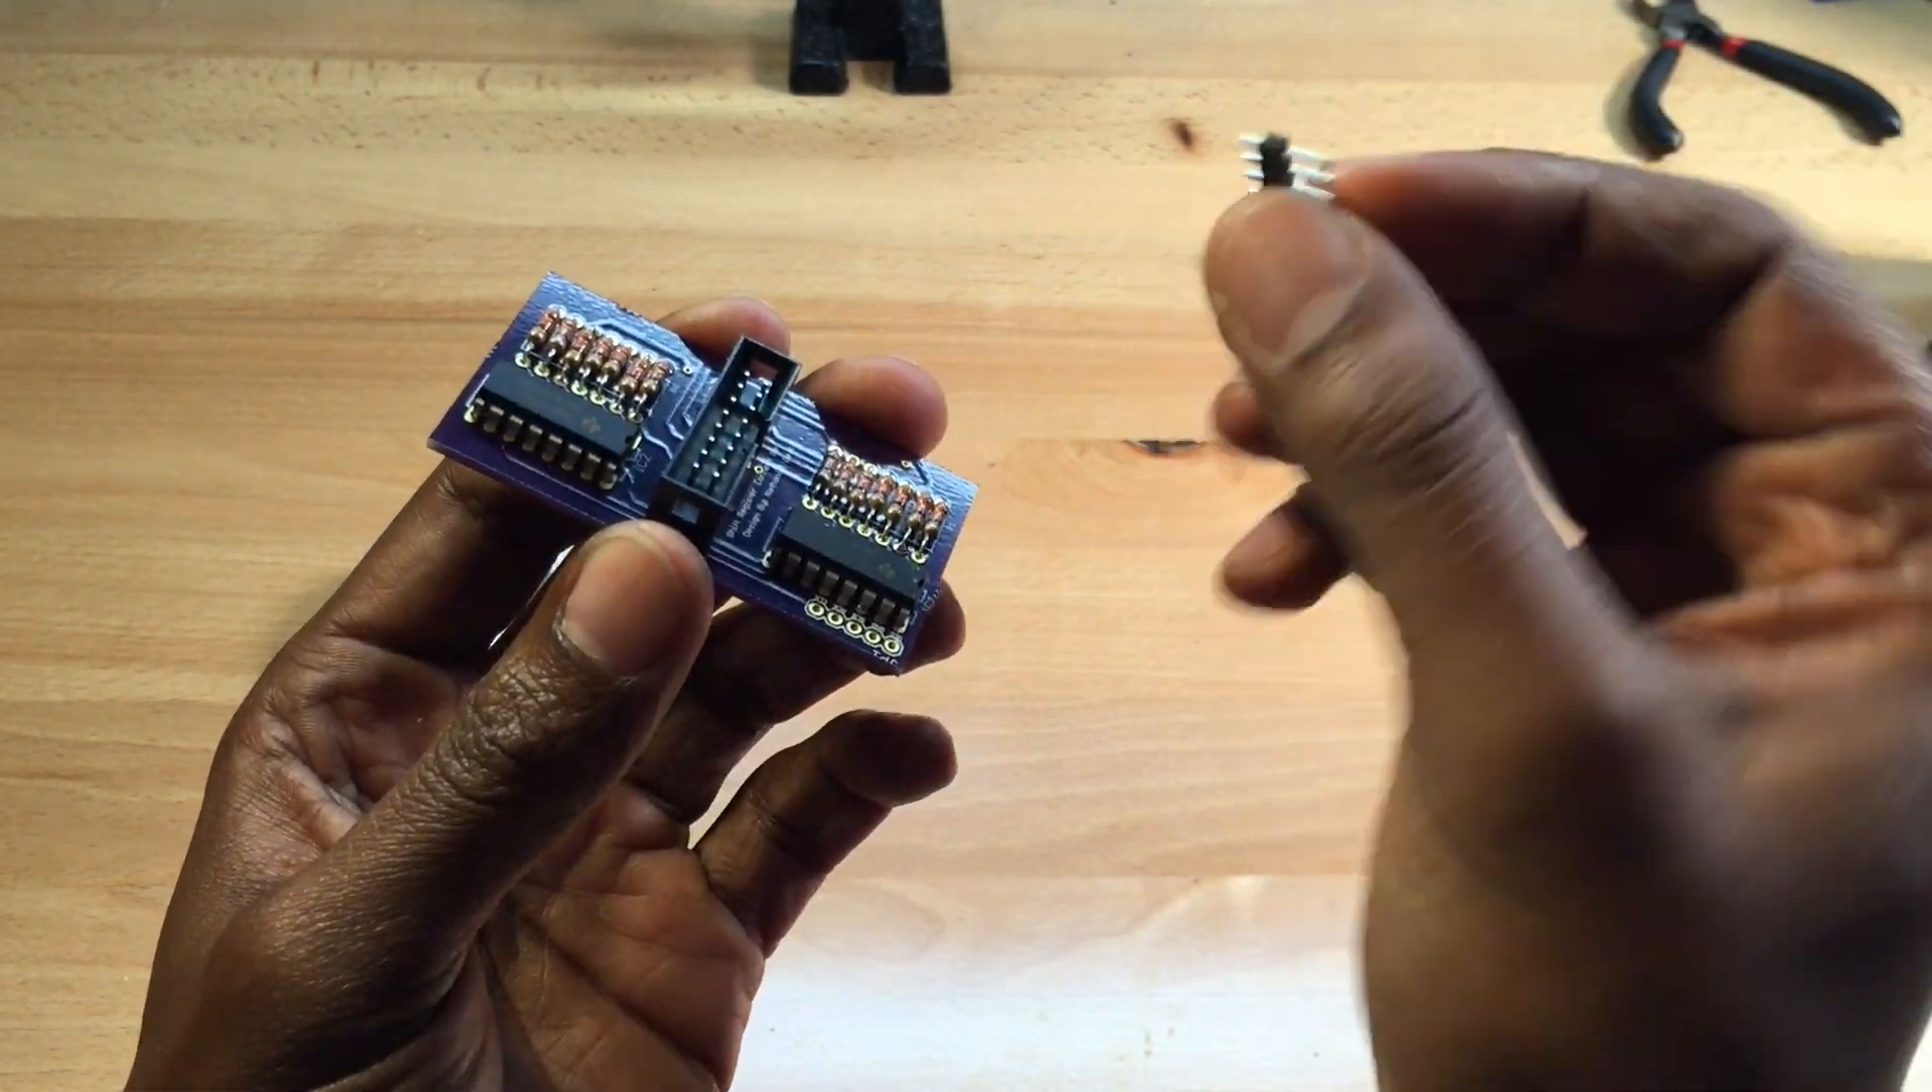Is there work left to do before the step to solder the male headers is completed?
Yes.